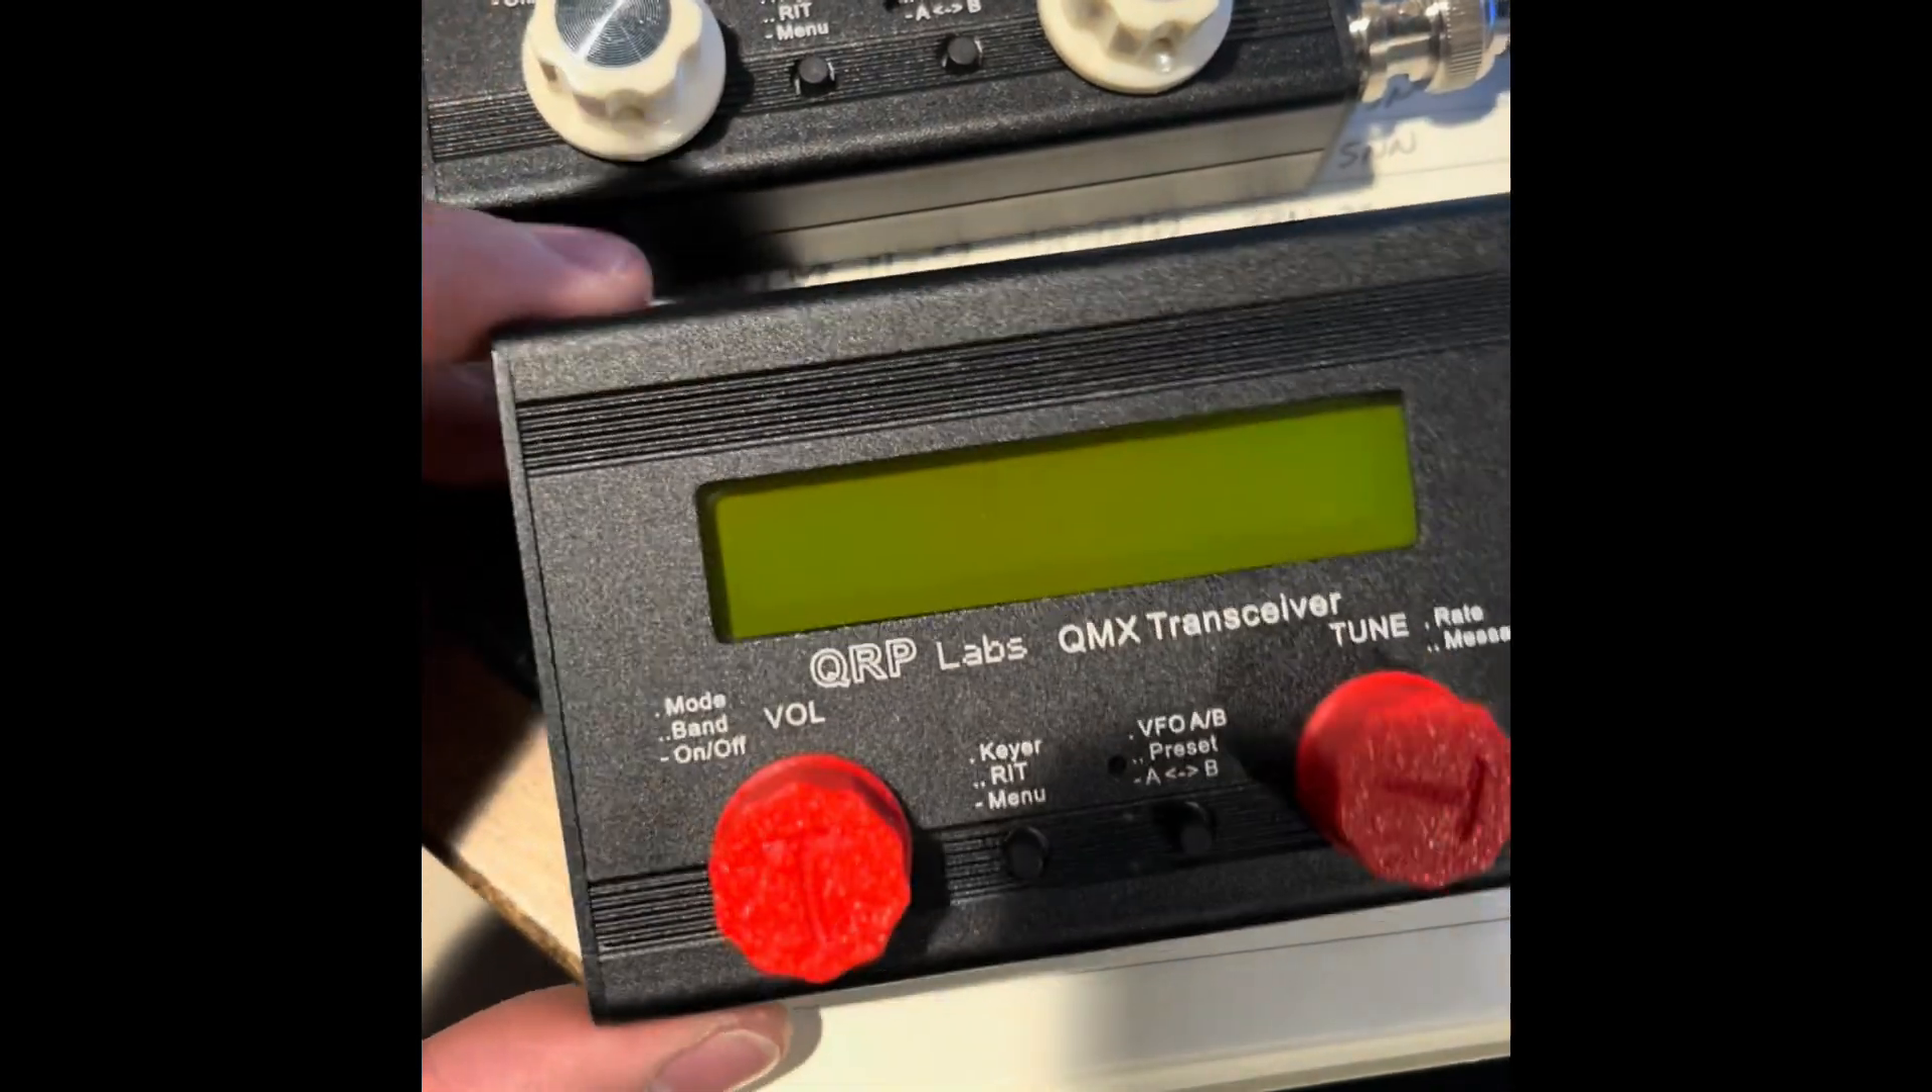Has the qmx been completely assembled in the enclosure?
Yes.